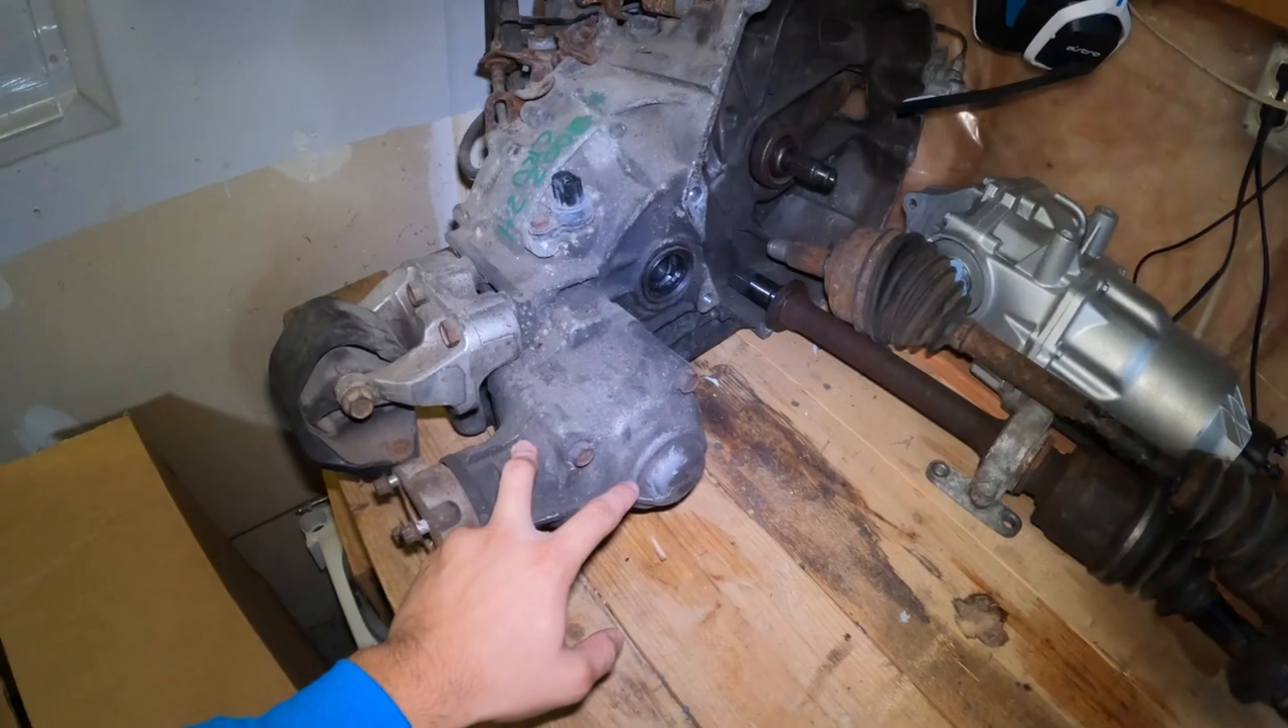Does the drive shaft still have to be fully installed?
Yes.